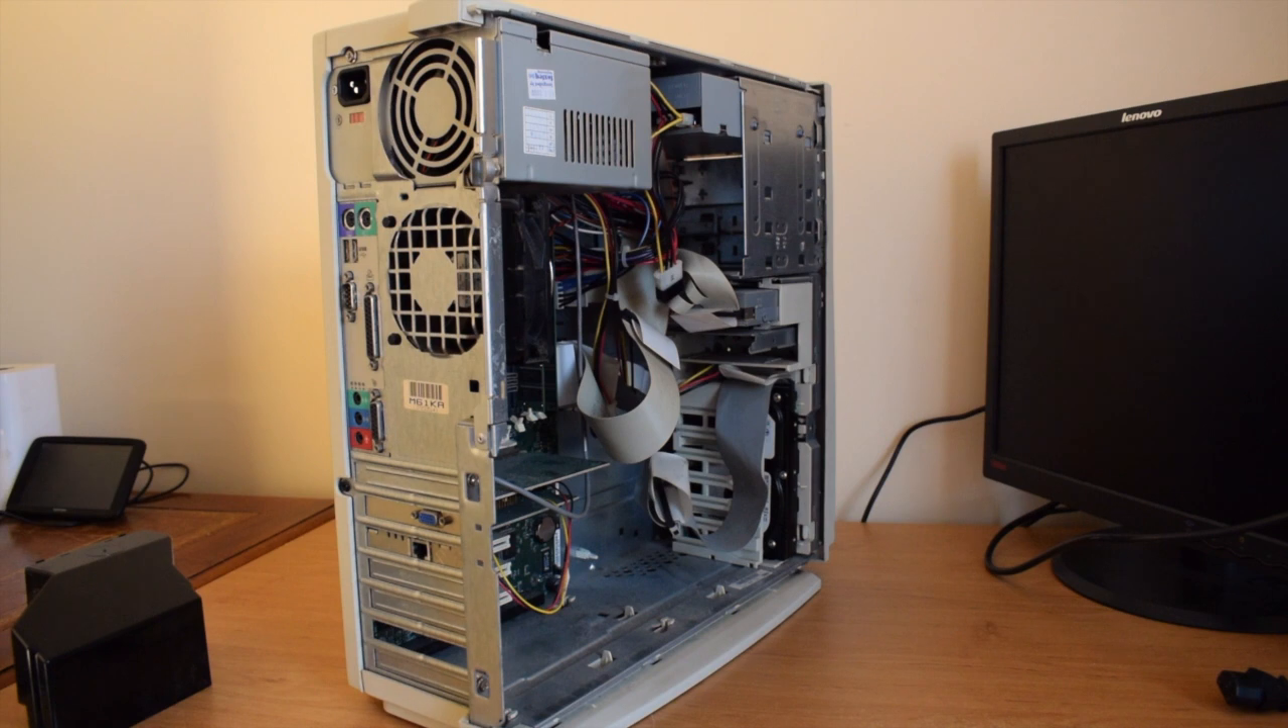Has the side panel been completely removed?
Yes.